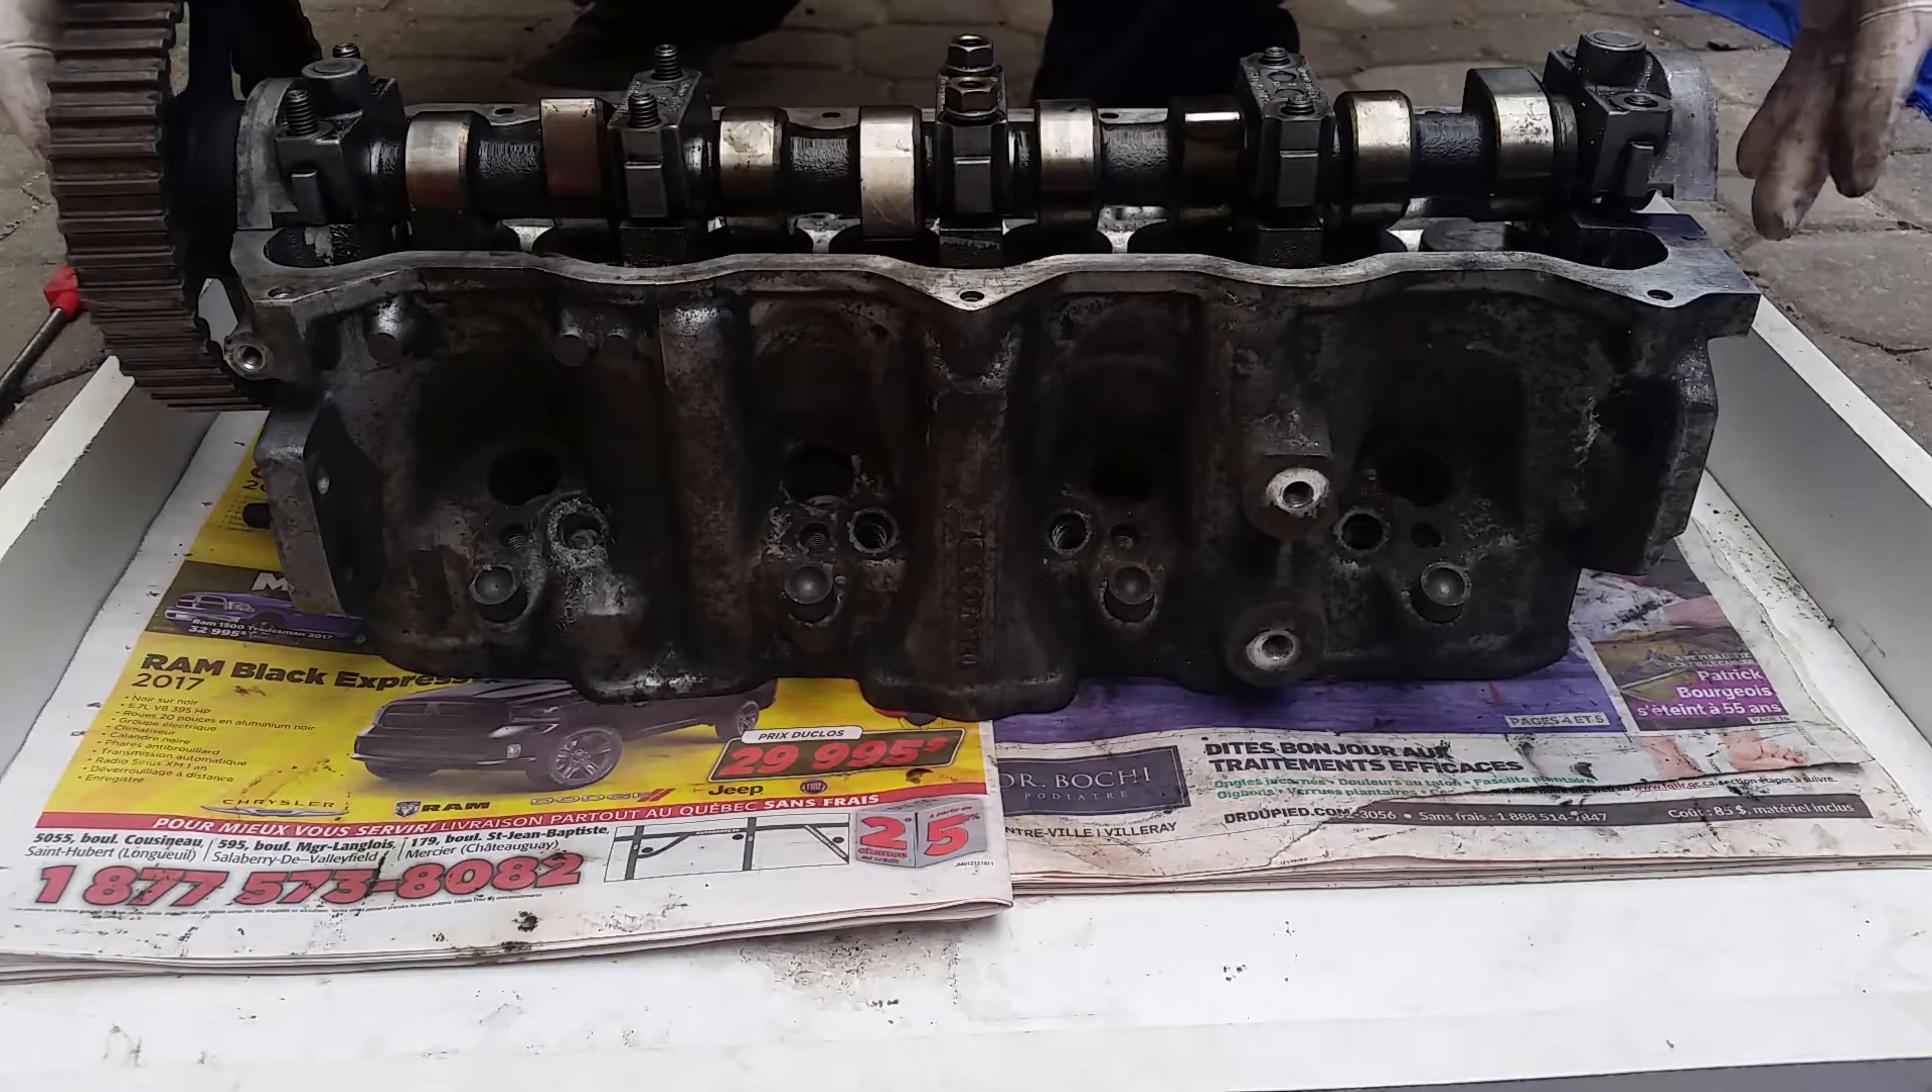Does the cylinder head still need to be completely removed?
No.